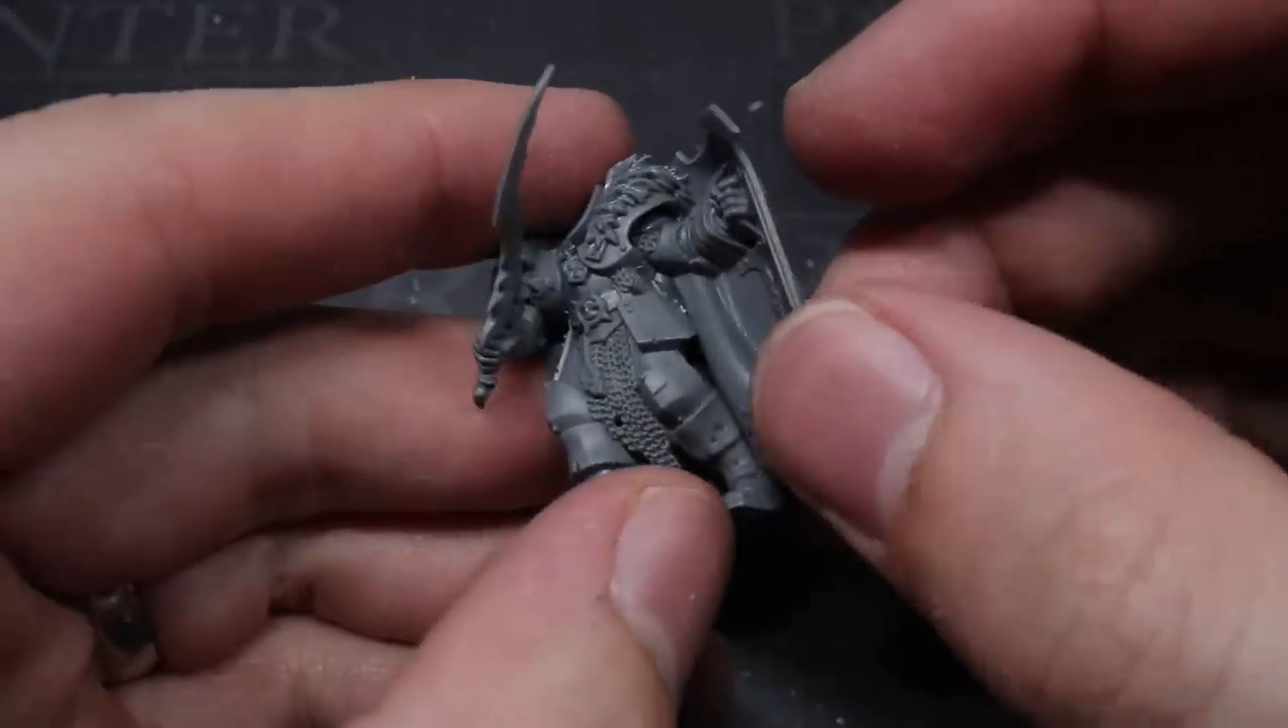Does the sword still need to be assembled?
No.